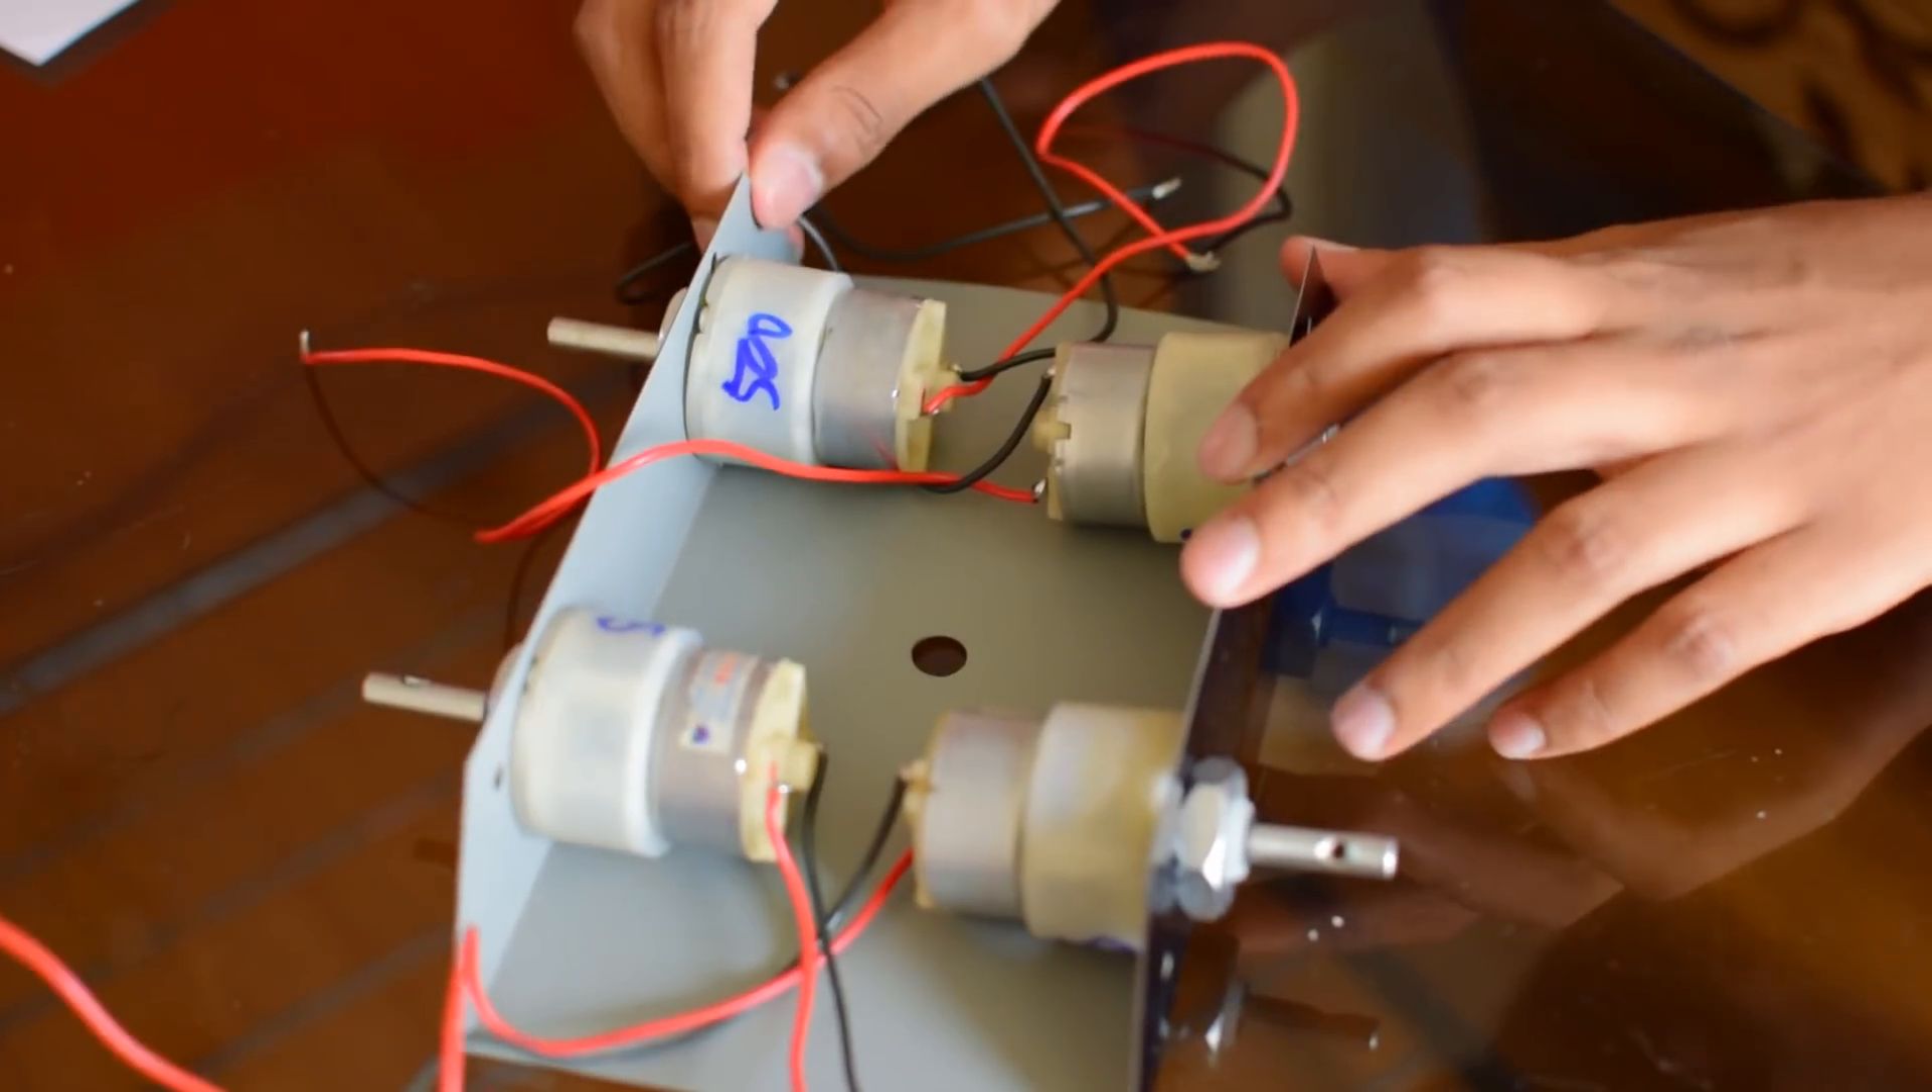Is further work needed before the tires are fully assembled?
Yes.